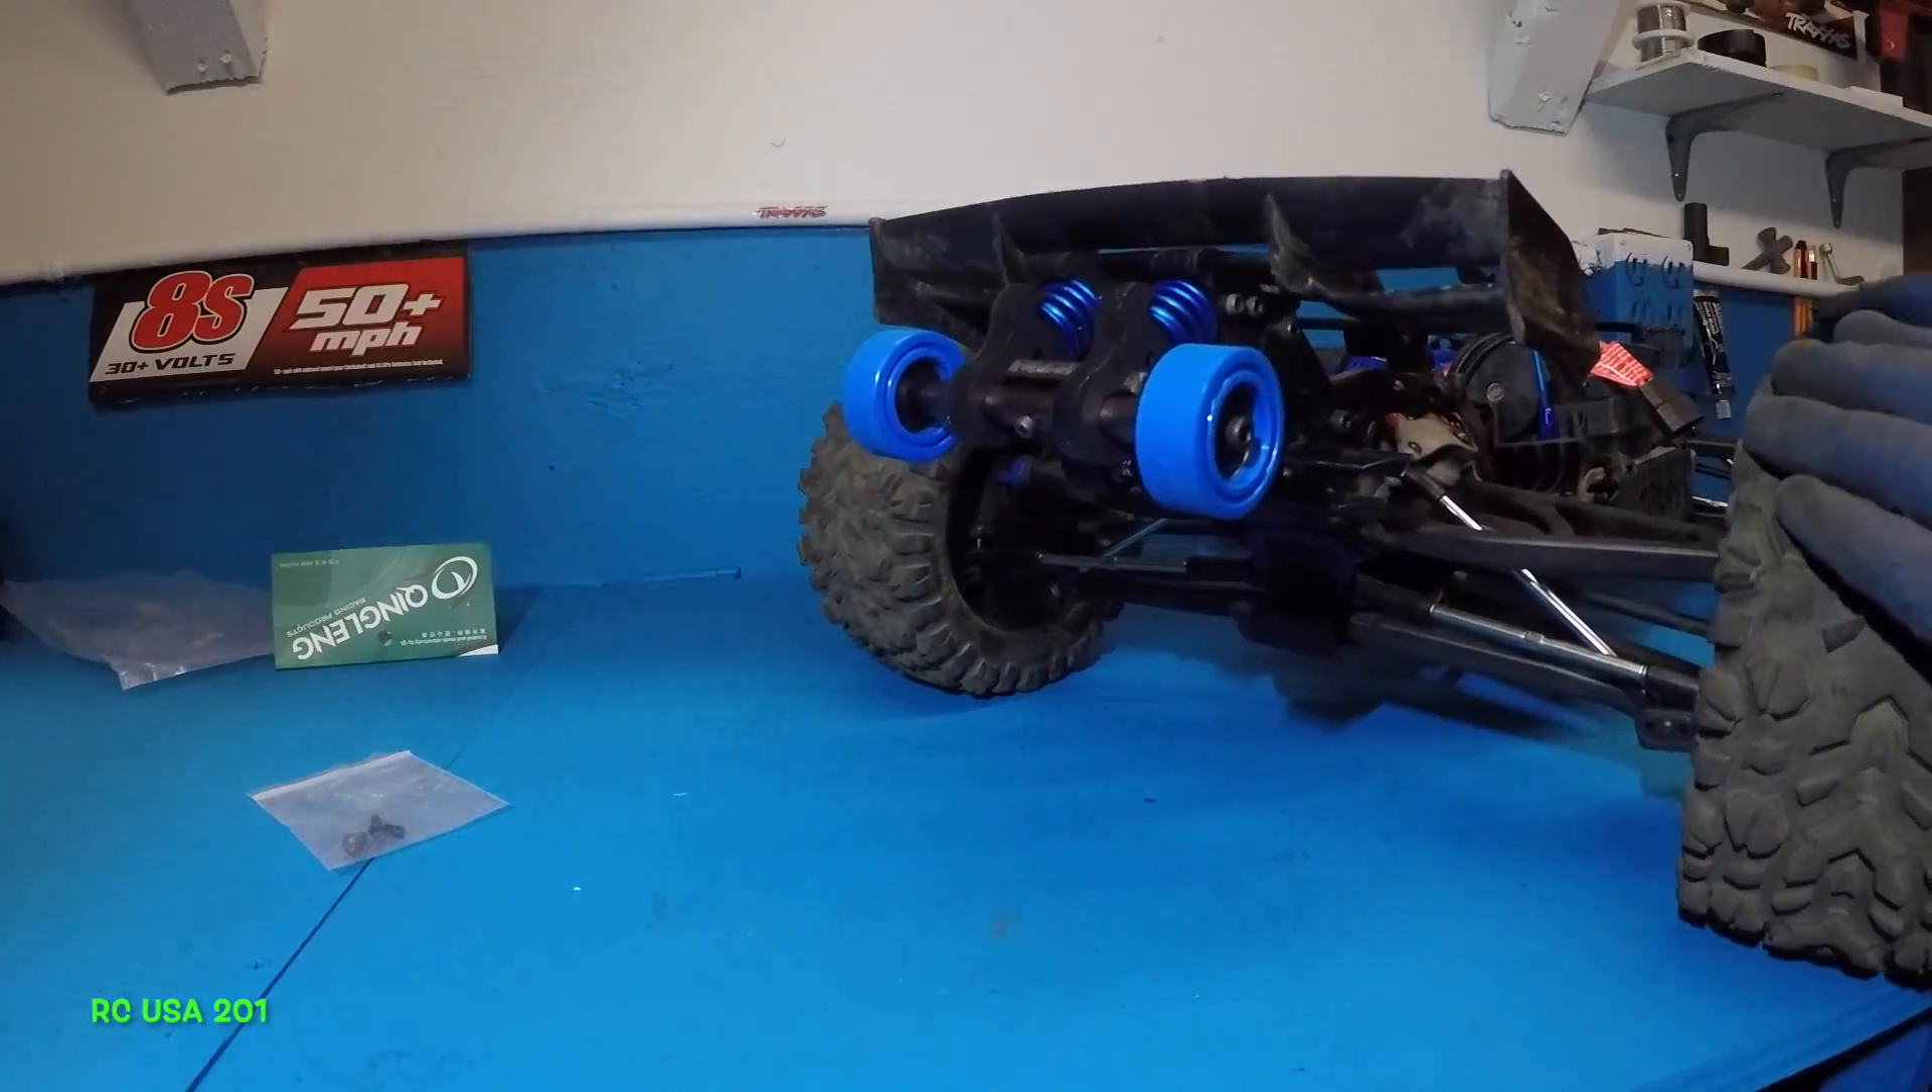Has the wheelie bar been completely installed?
Yes.